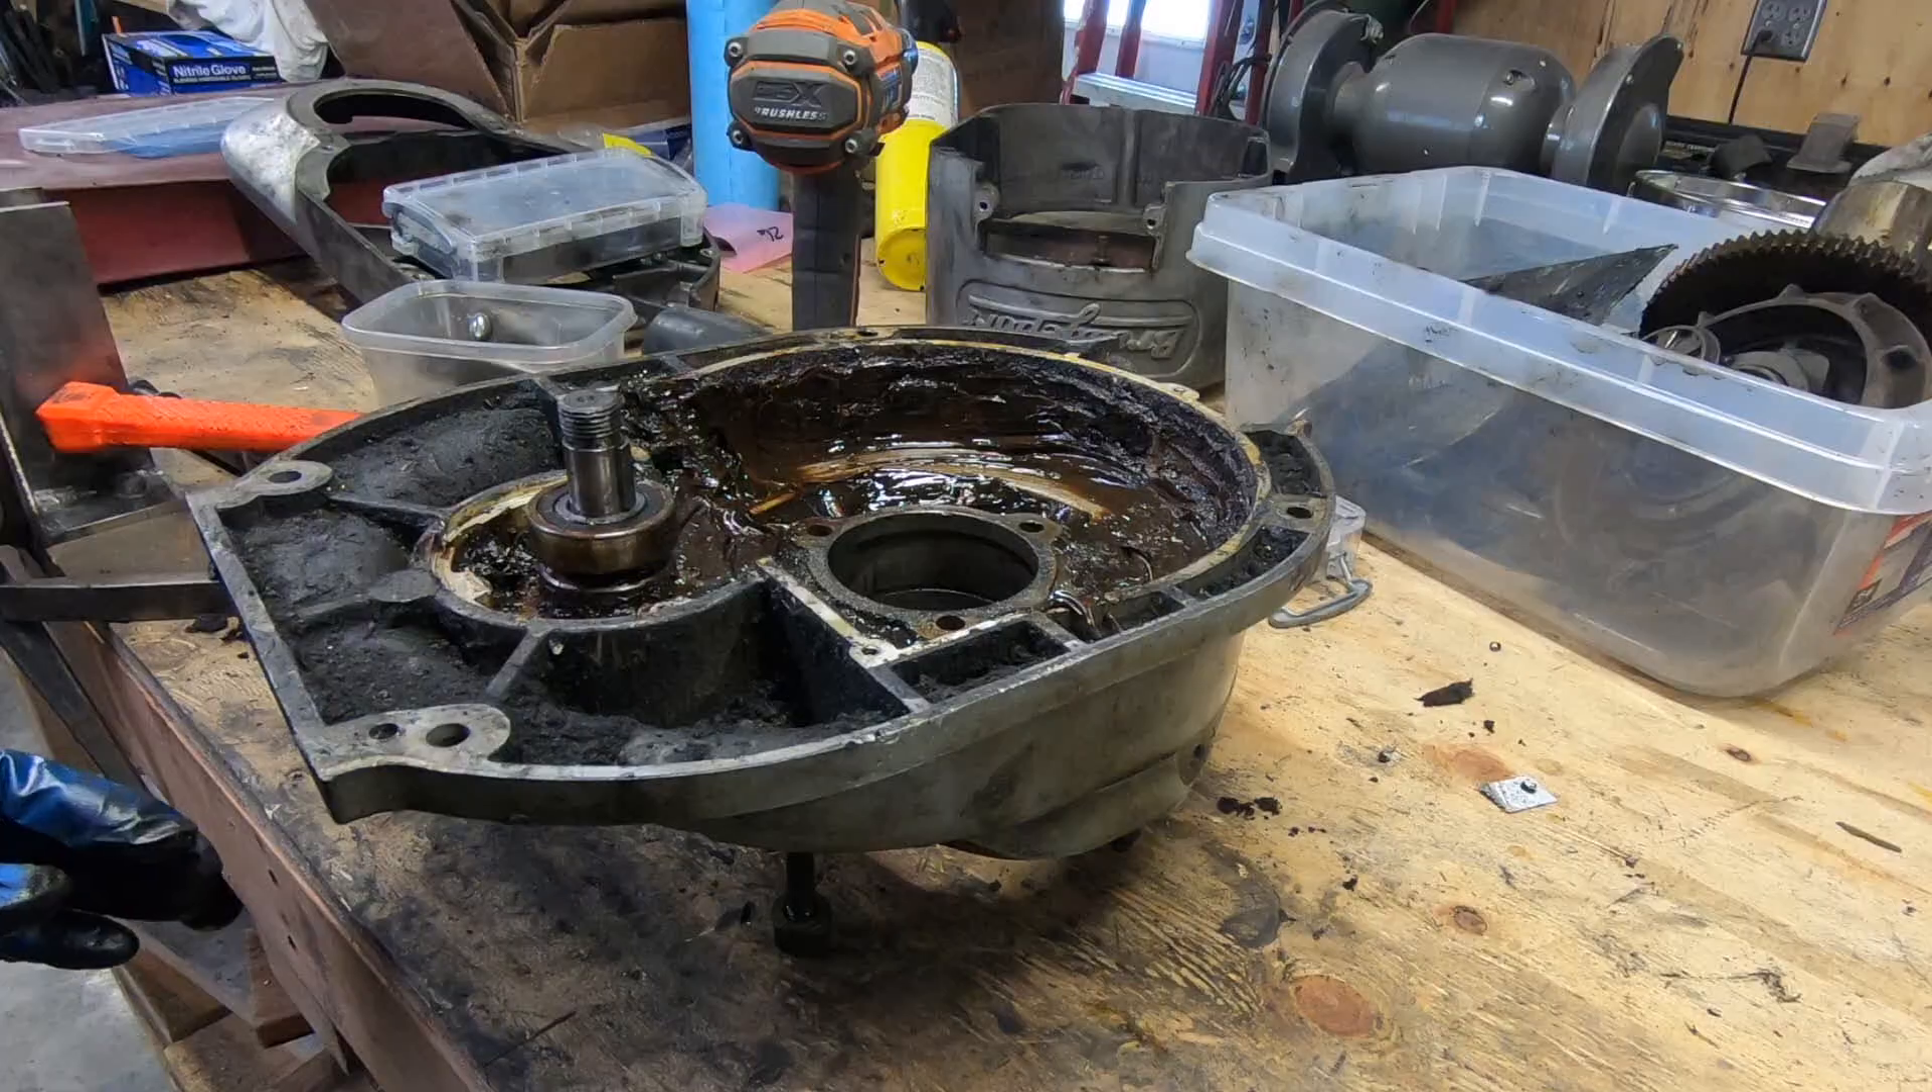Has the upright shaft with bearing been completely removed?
No.